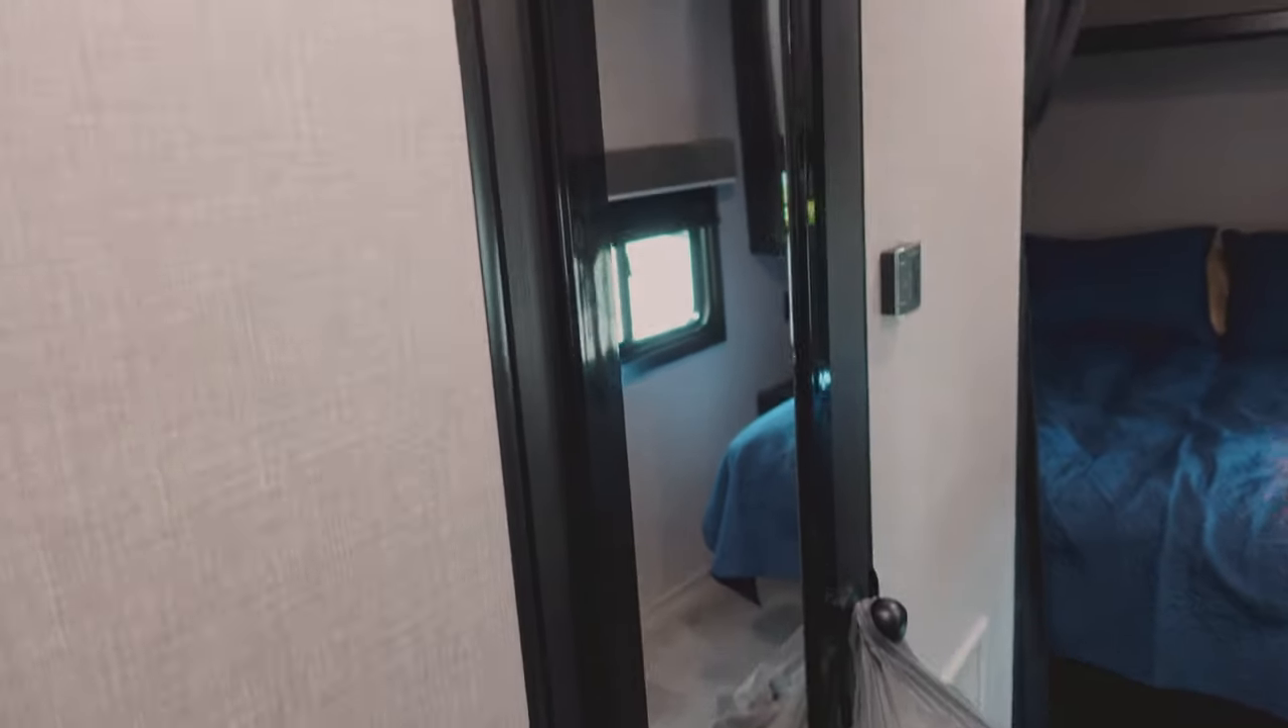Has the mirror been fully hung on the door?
Yes.